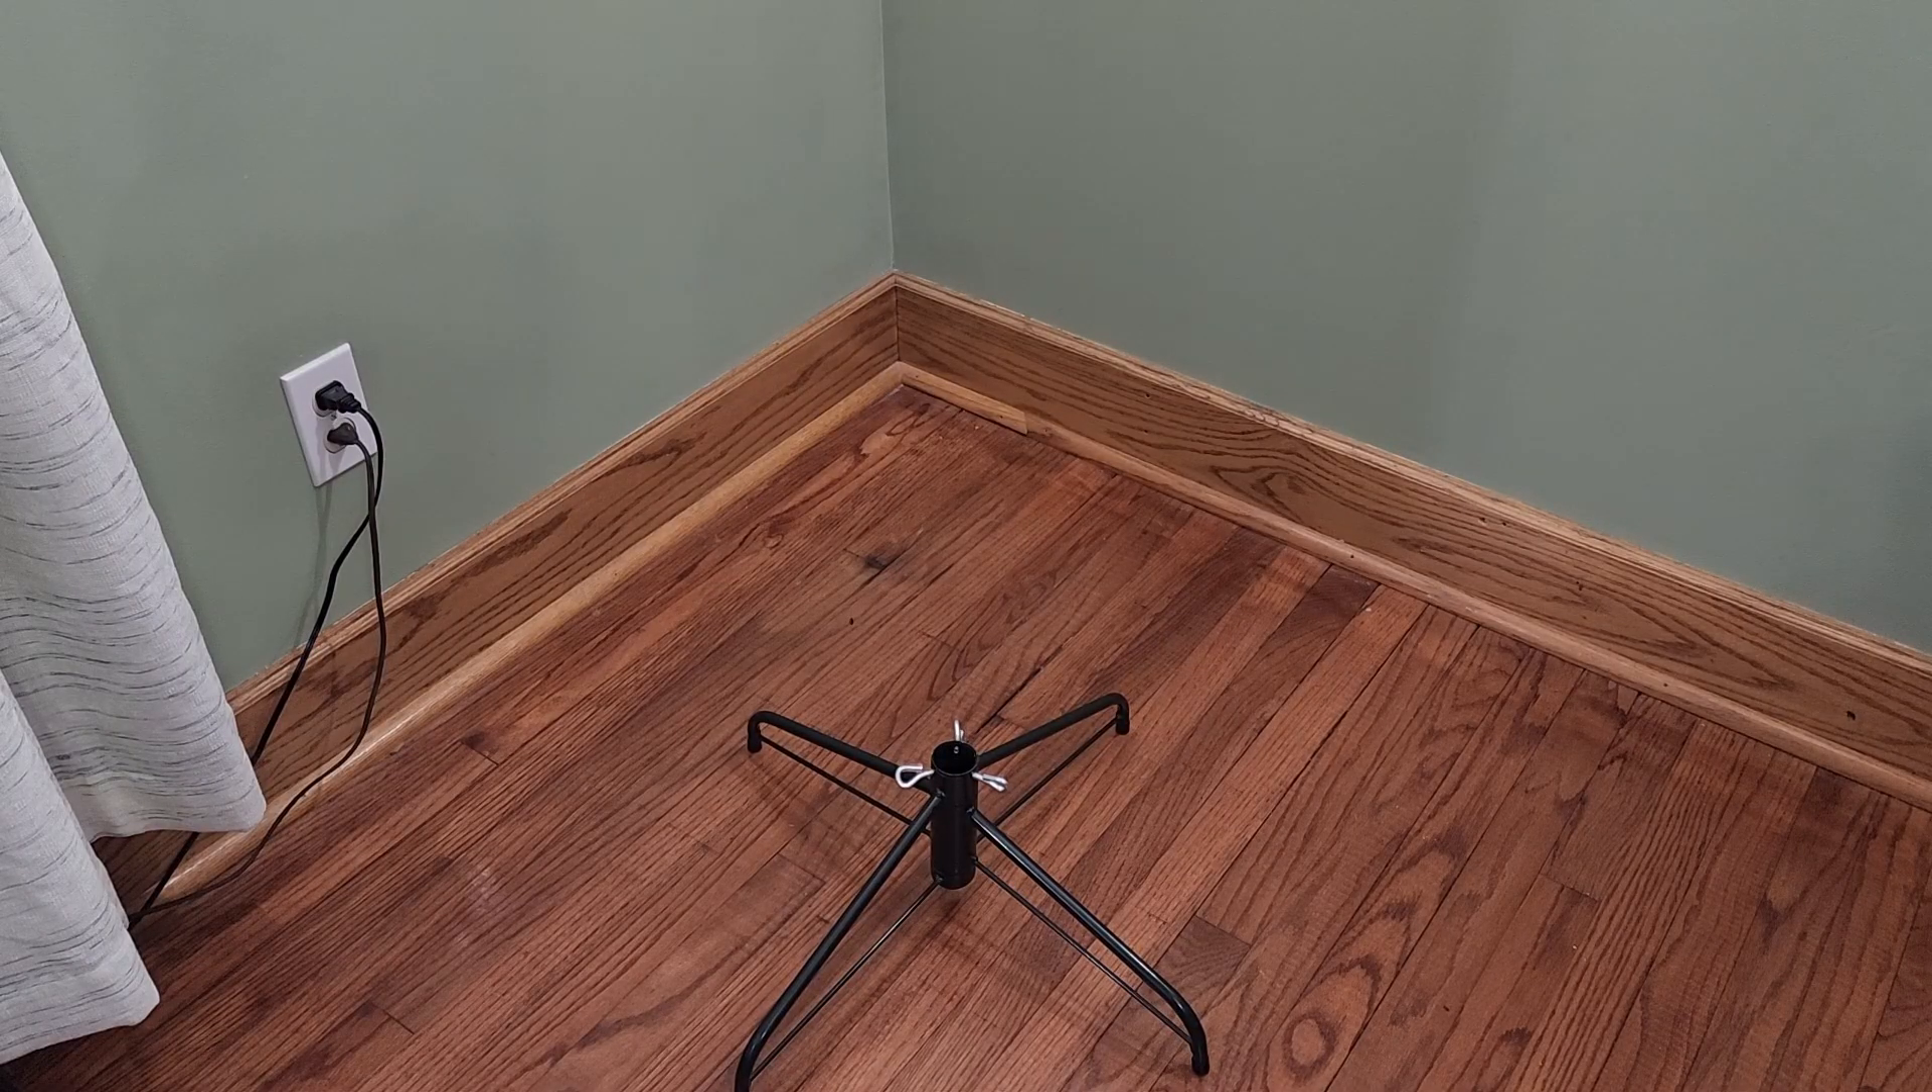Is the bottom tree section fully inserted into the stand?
No.